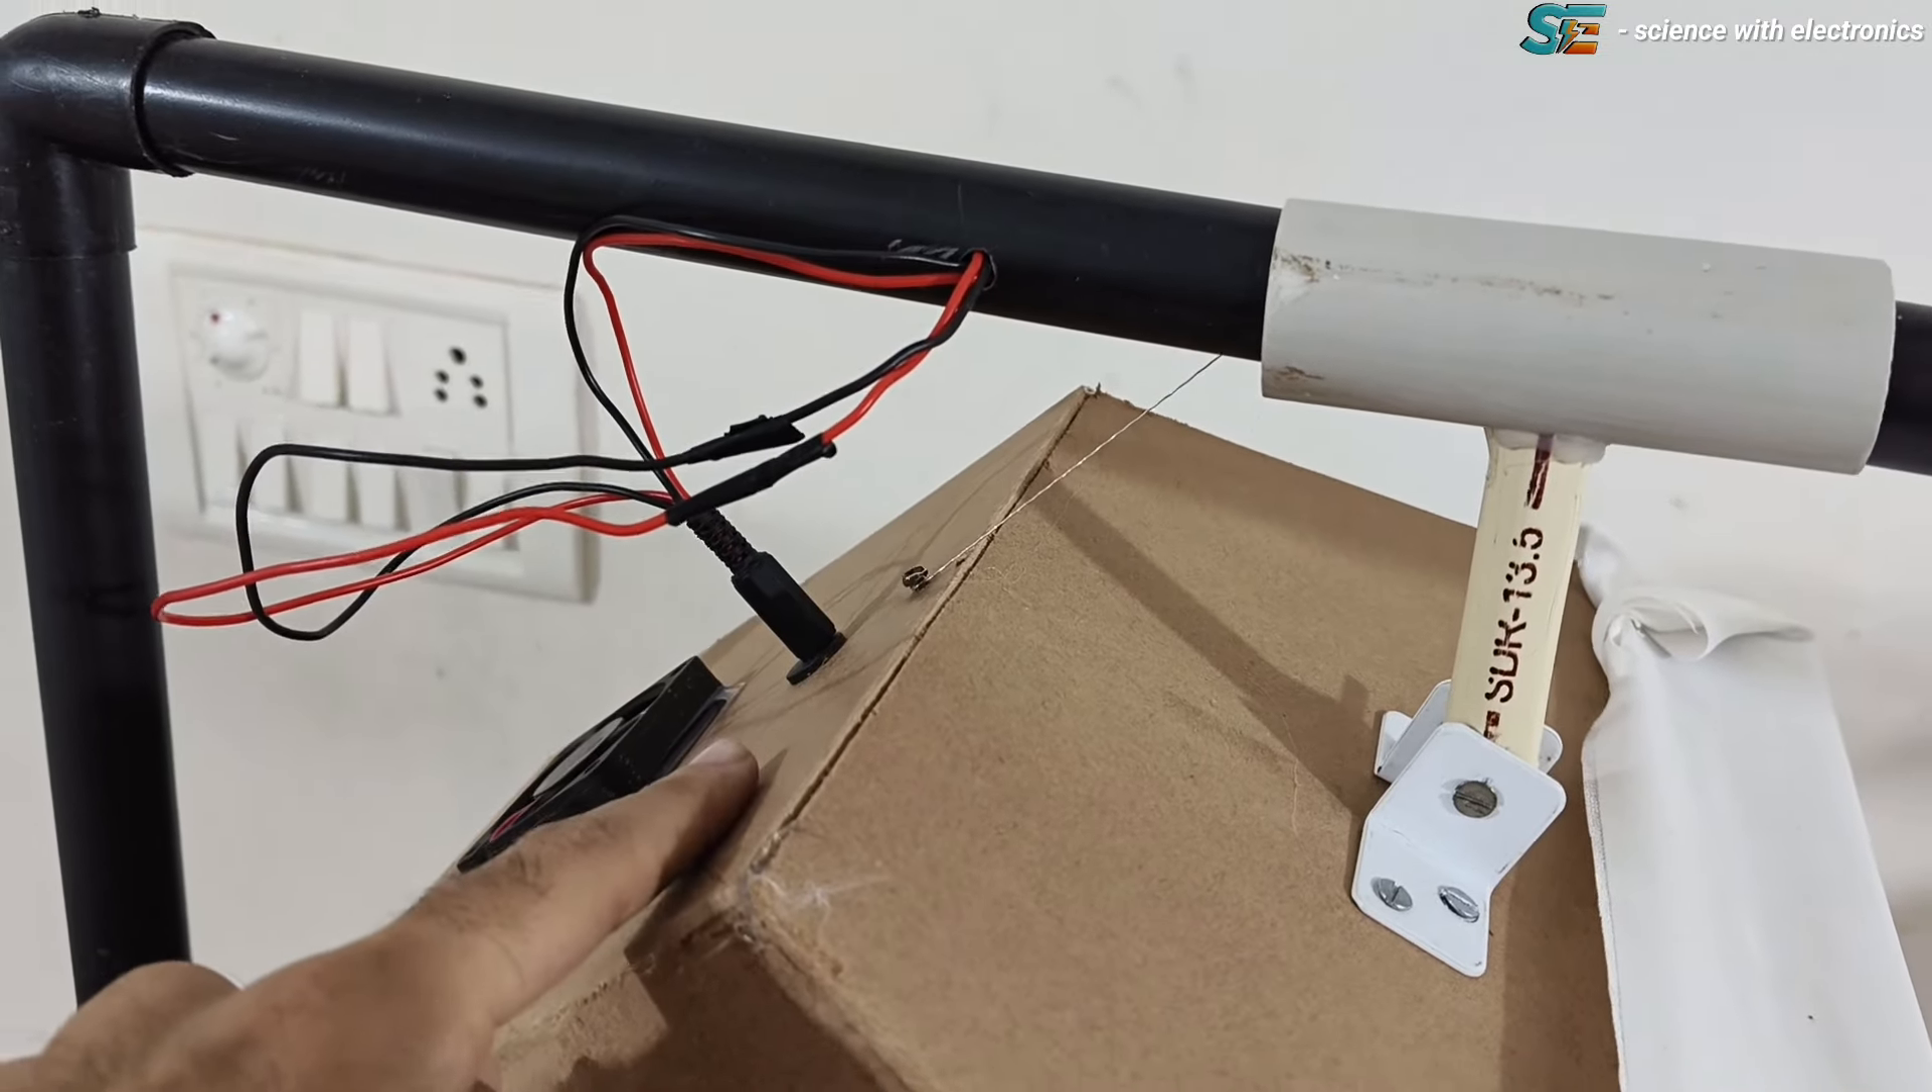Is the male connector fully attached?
Yes.